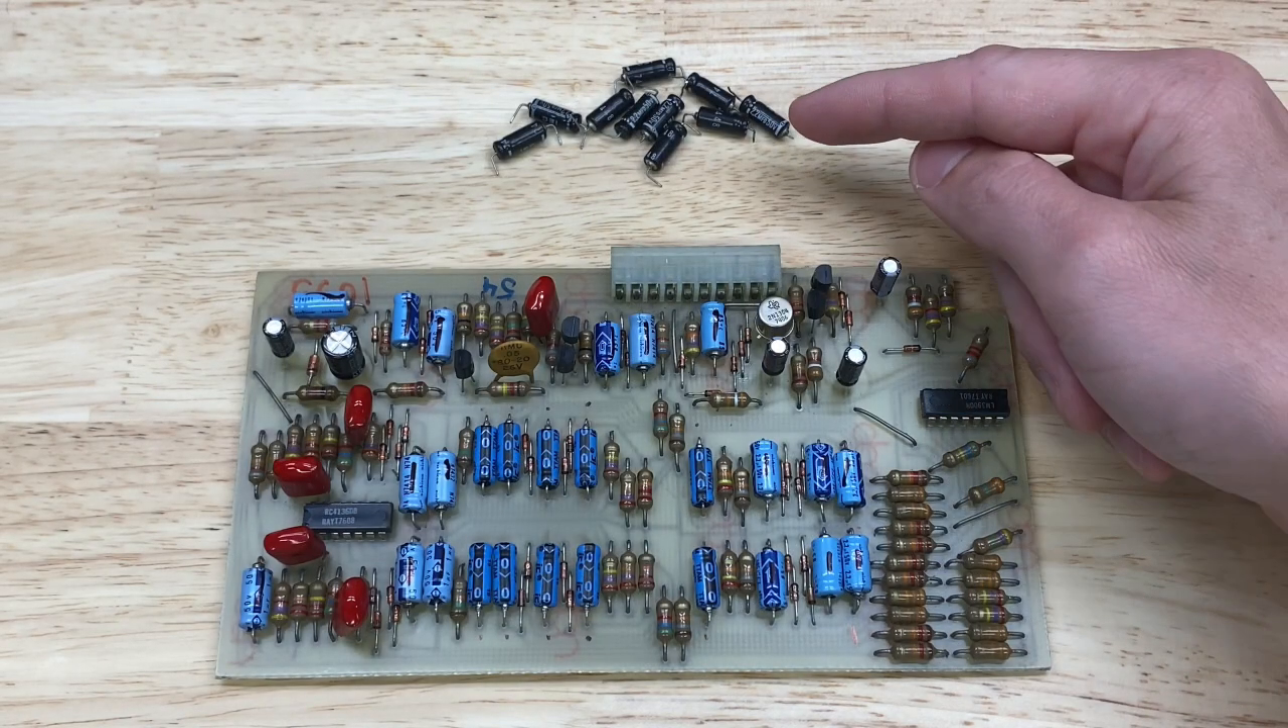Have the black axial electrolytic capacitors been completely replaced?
Yes.